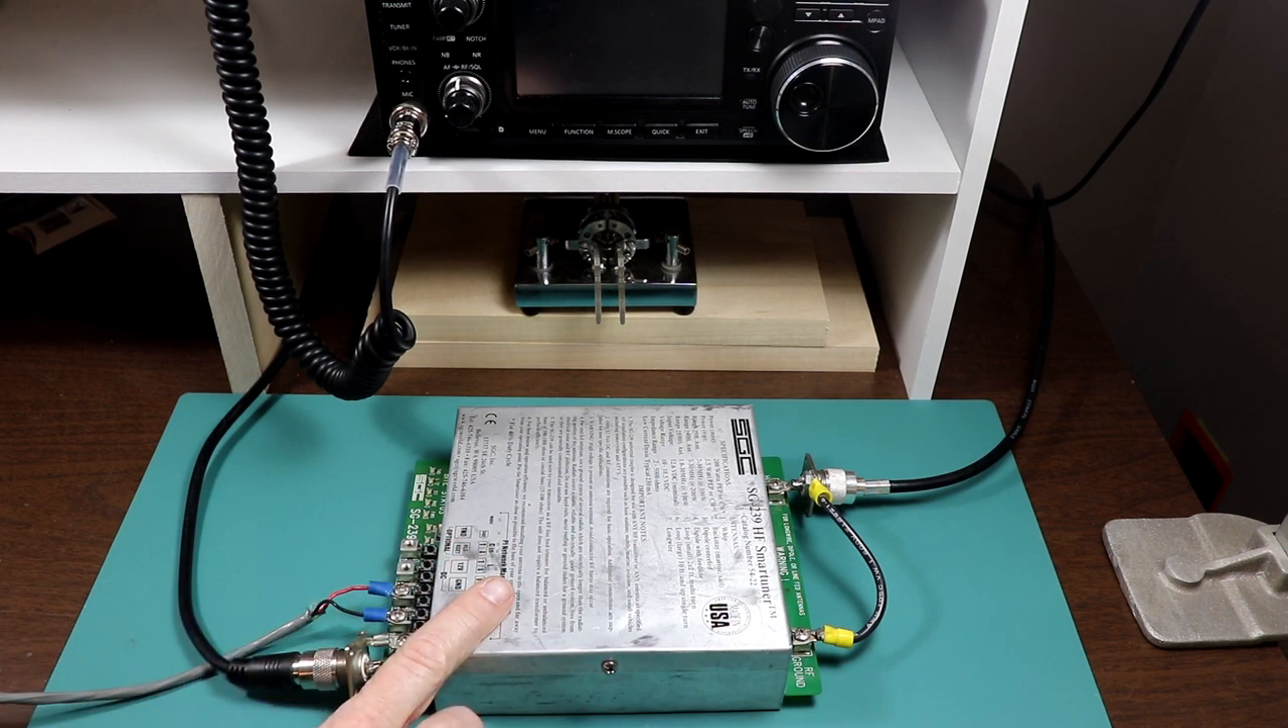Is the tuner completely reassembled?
Yes.